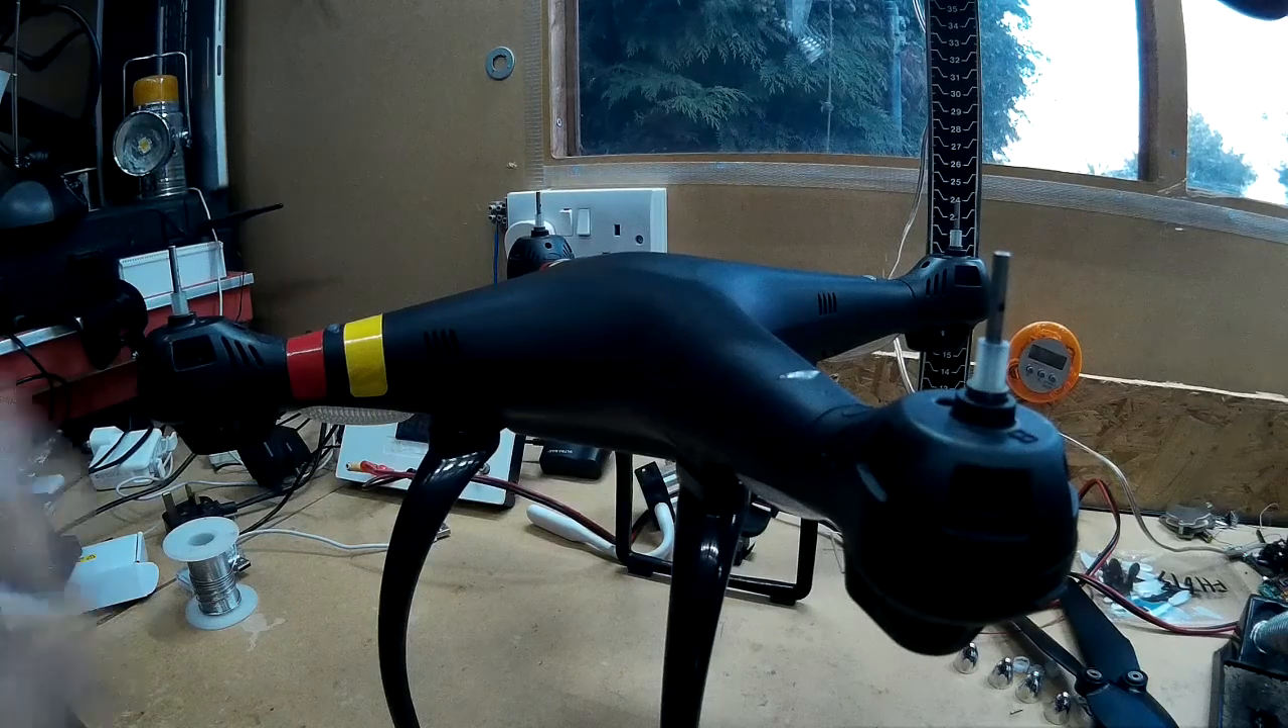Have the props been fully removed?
Yes.